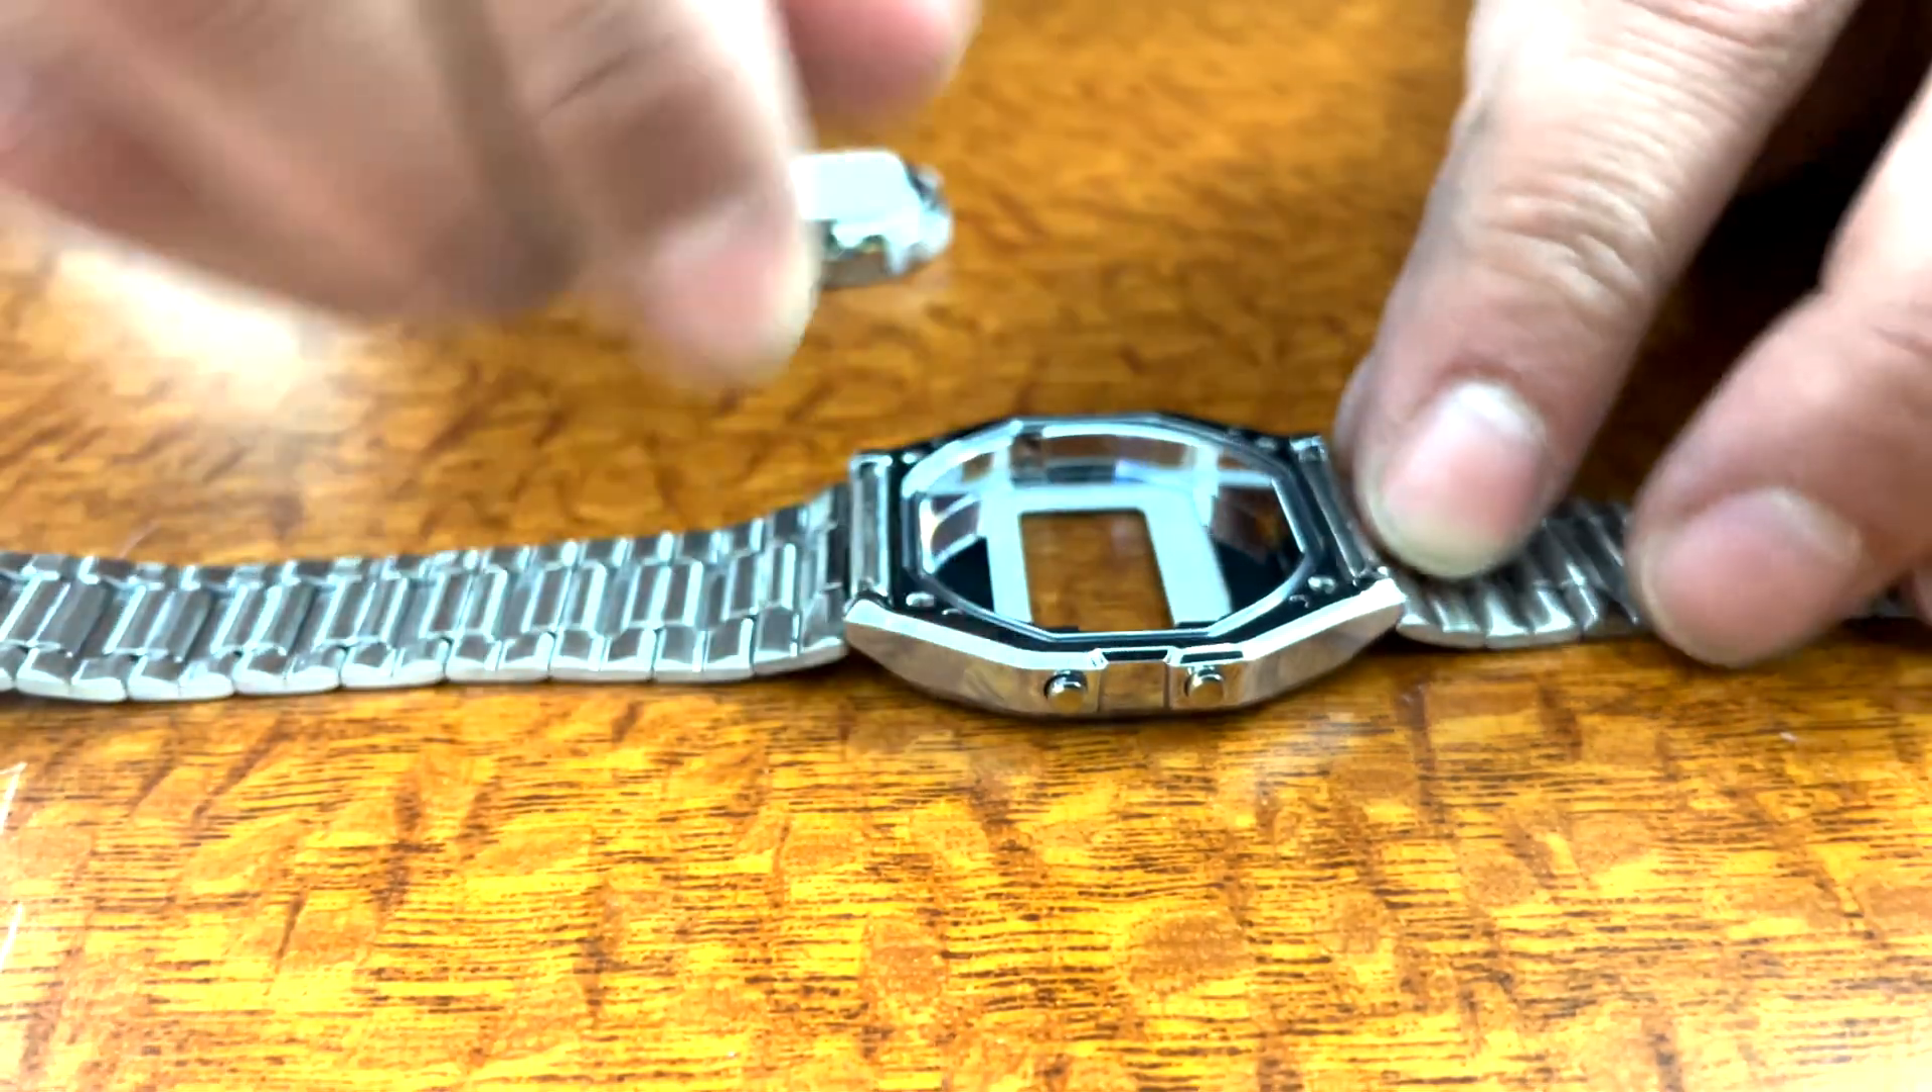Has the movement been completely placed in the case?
No.